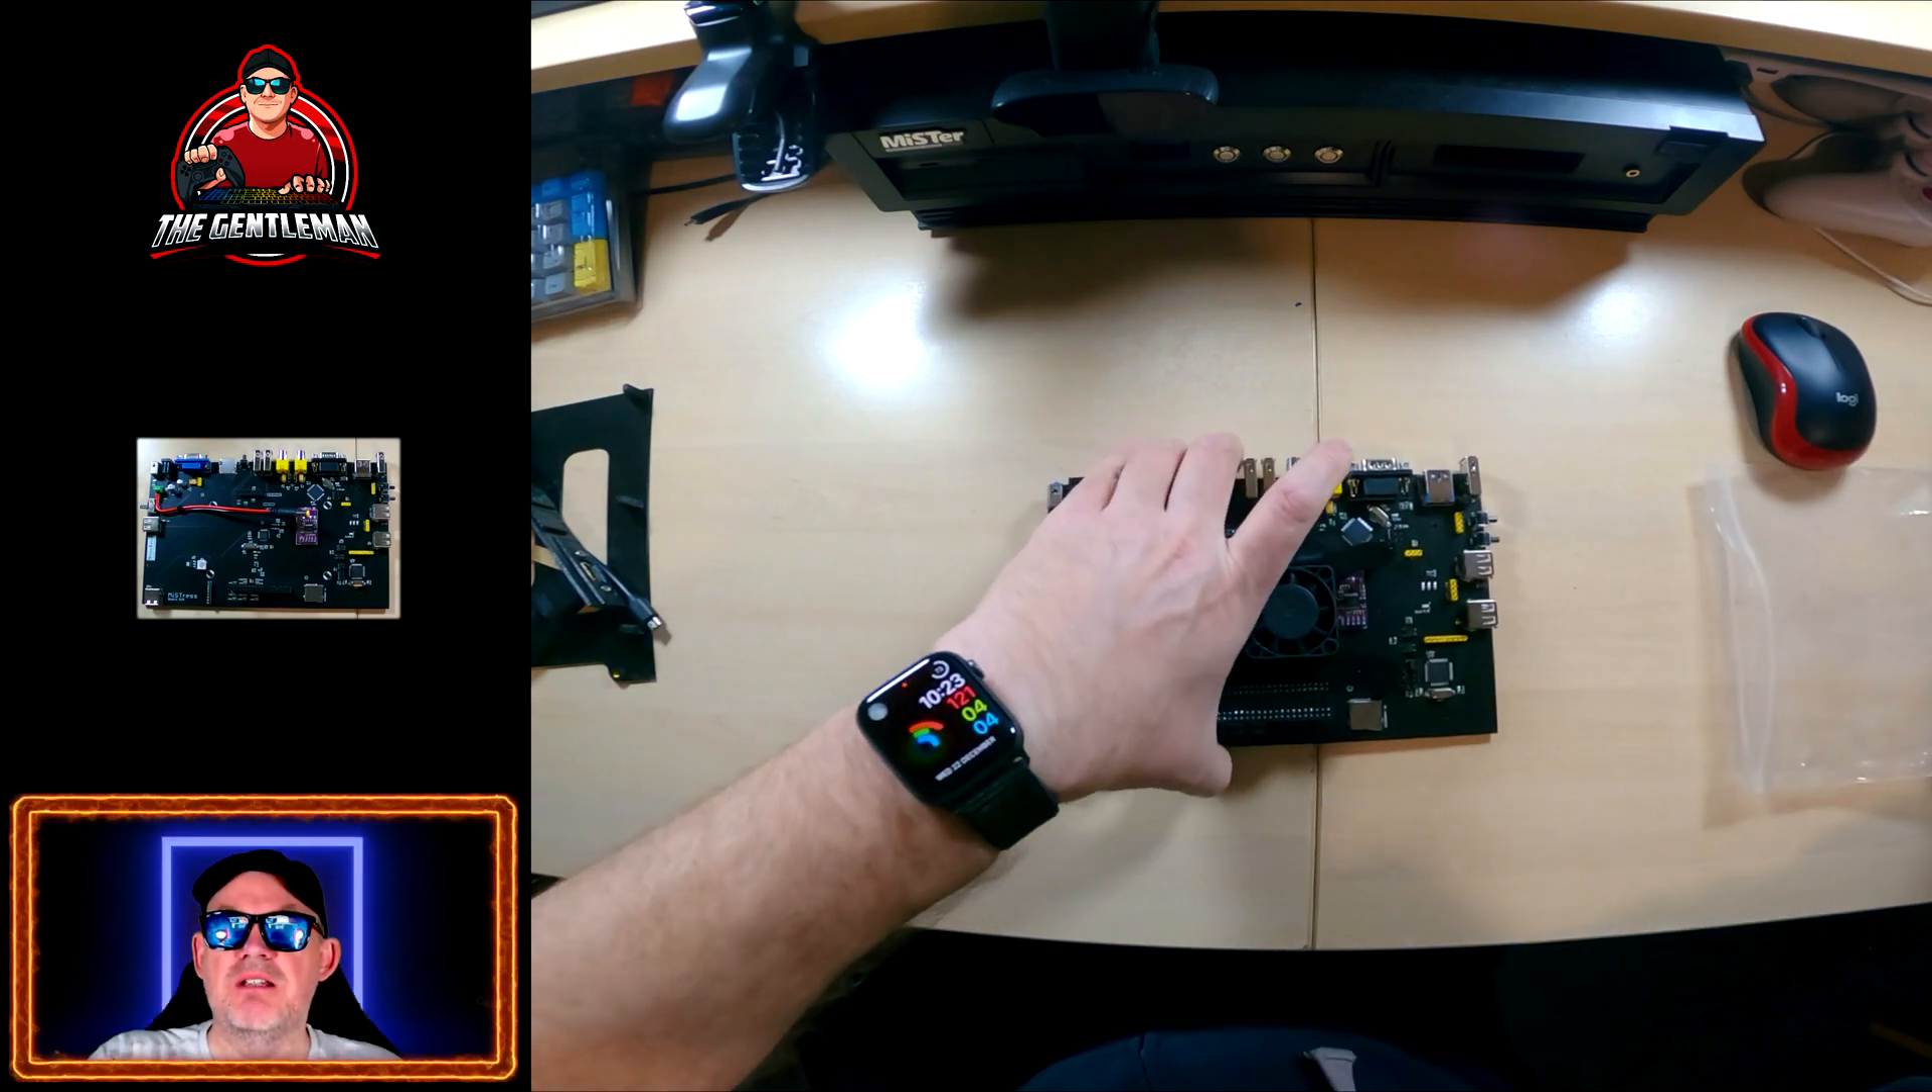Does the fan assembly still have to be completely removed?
Yes.